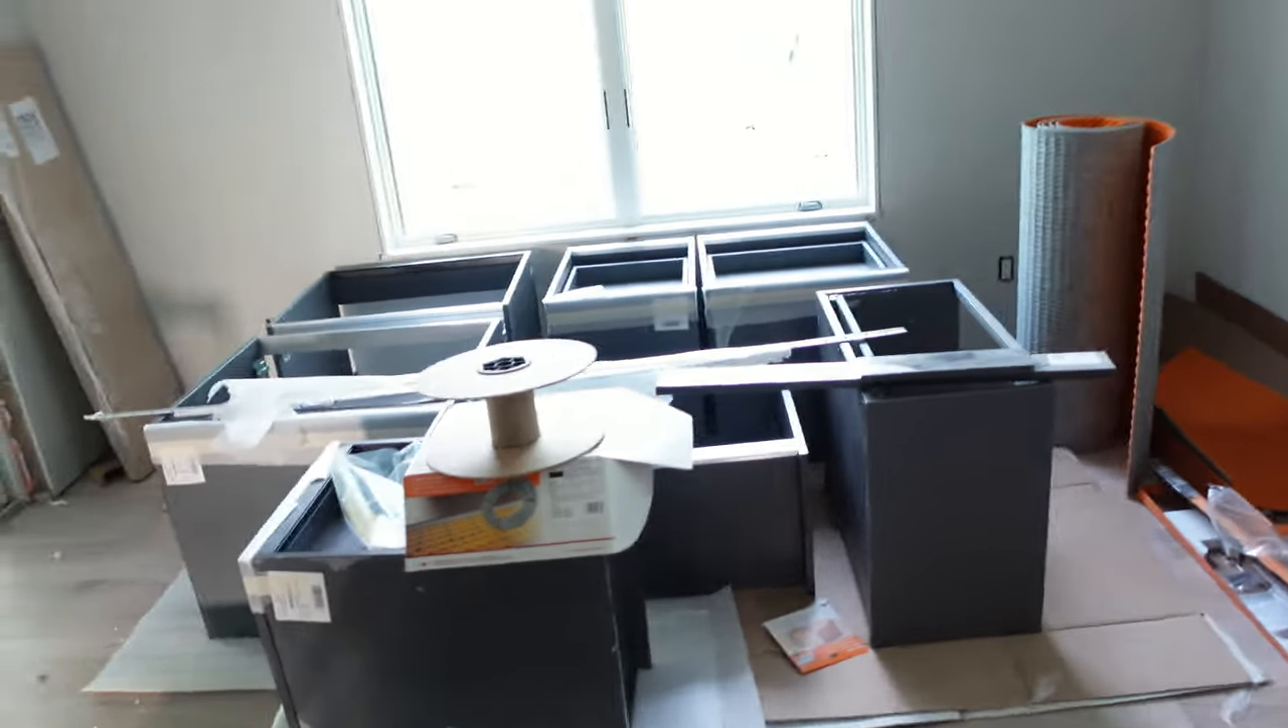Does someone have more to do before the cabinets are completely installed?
Yes.